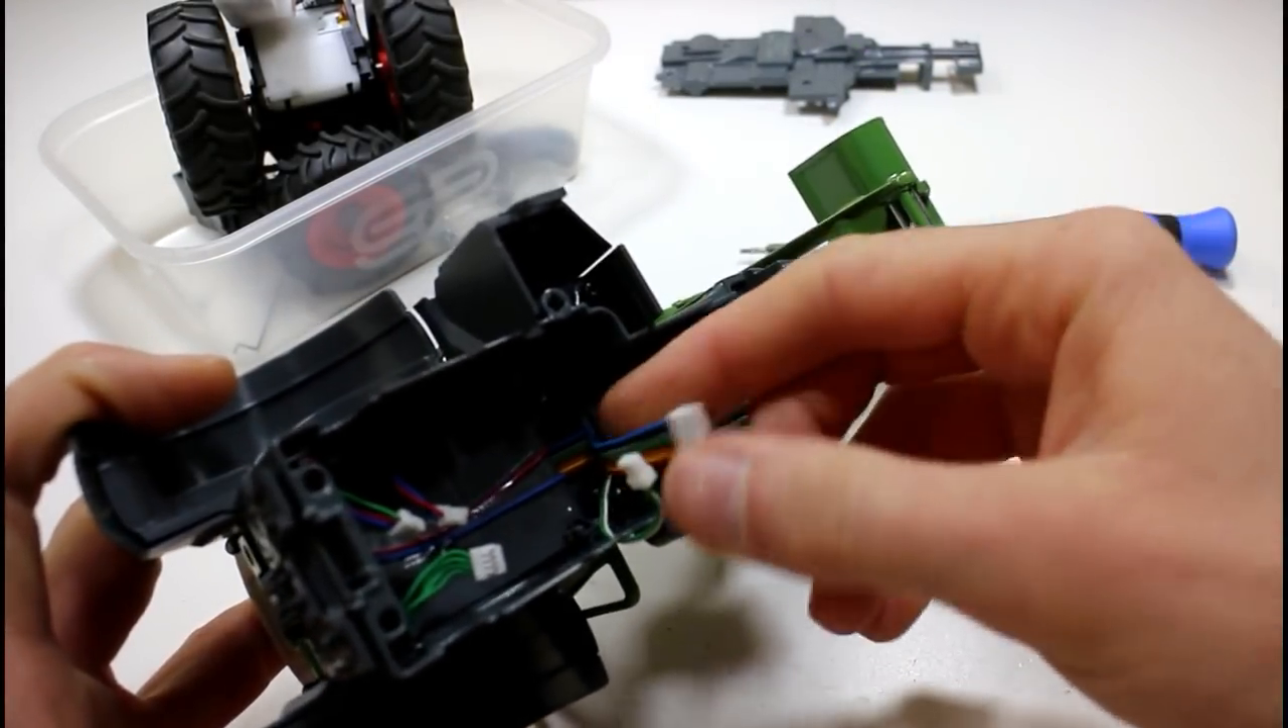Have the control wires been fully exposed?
Yes.